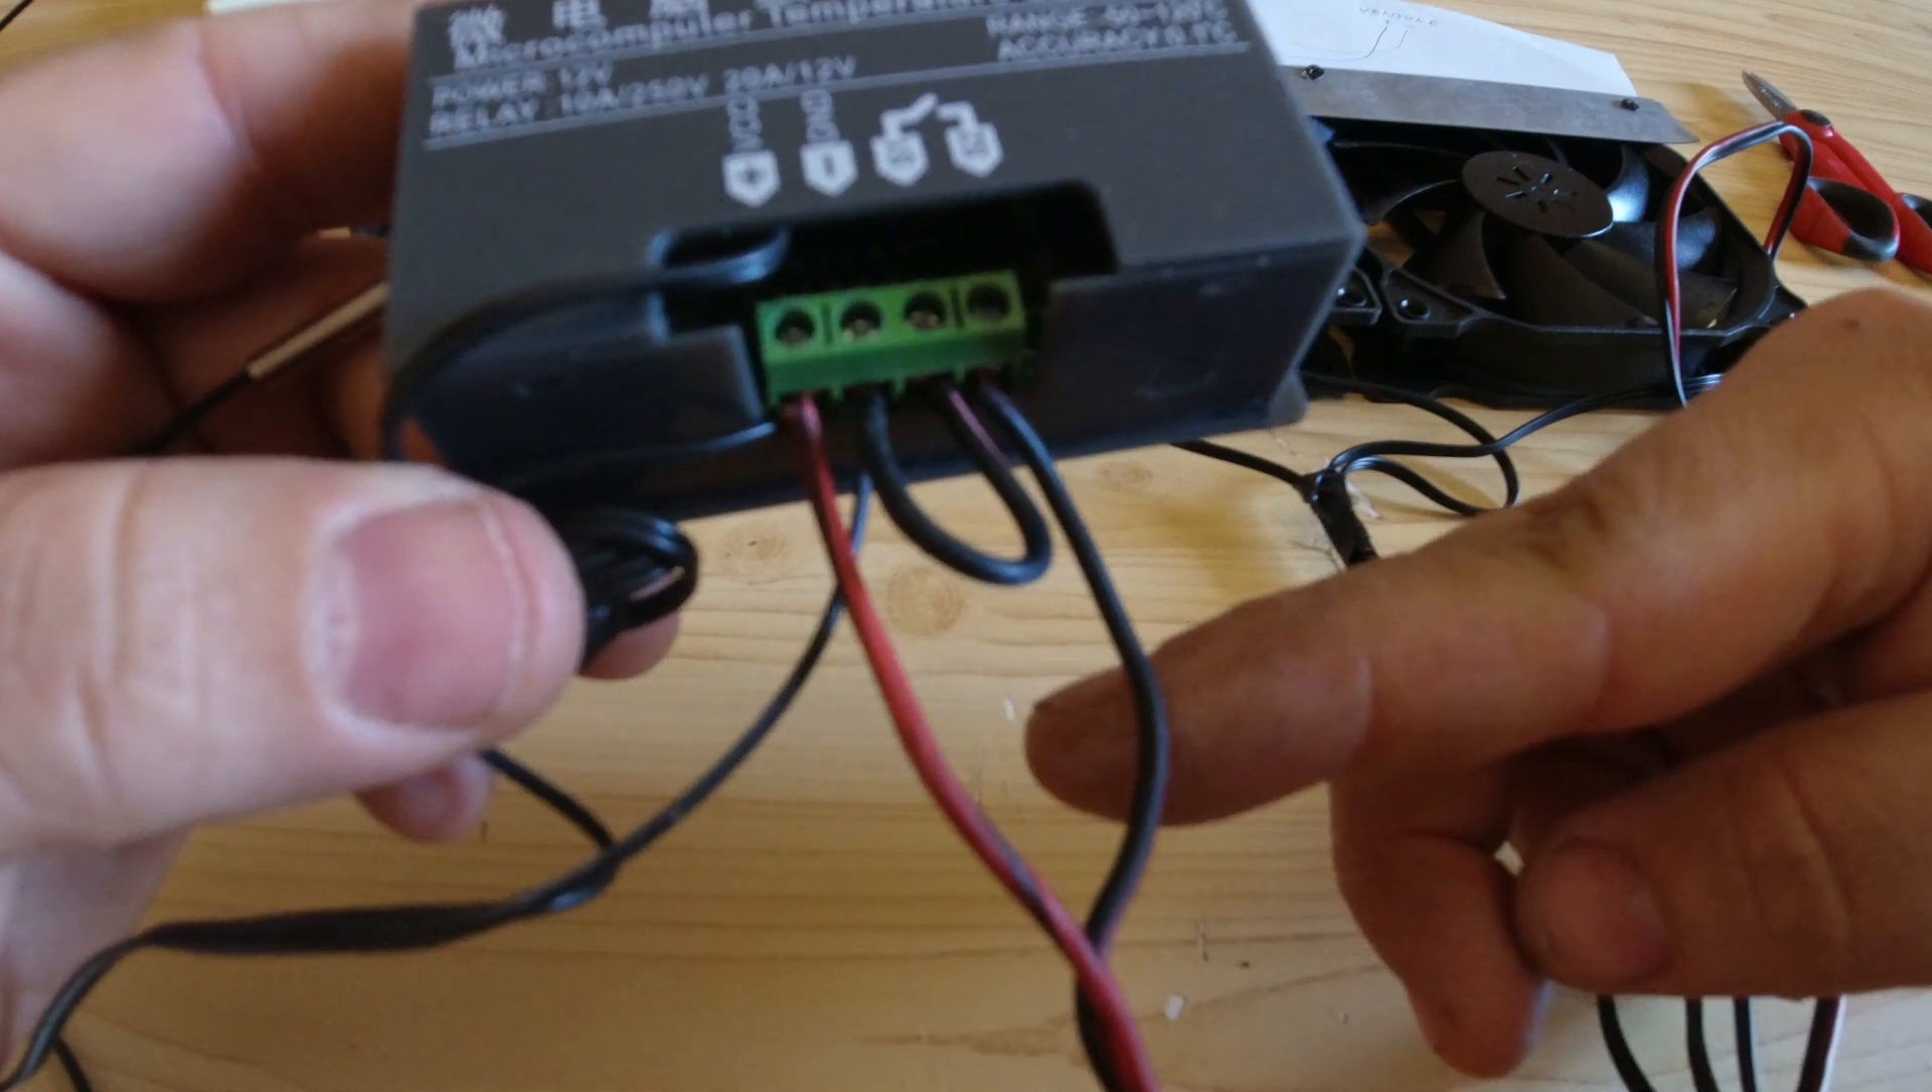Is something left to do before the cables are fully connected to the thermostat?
No.